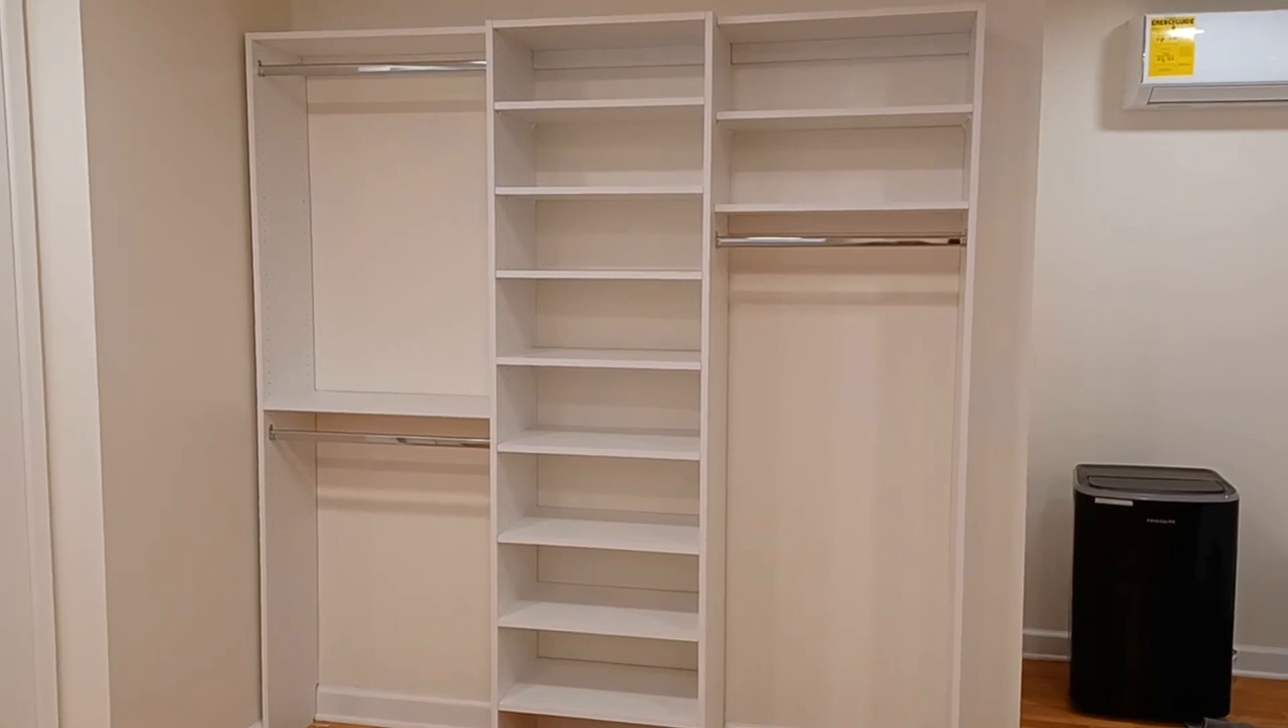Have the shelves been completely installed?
Yes.